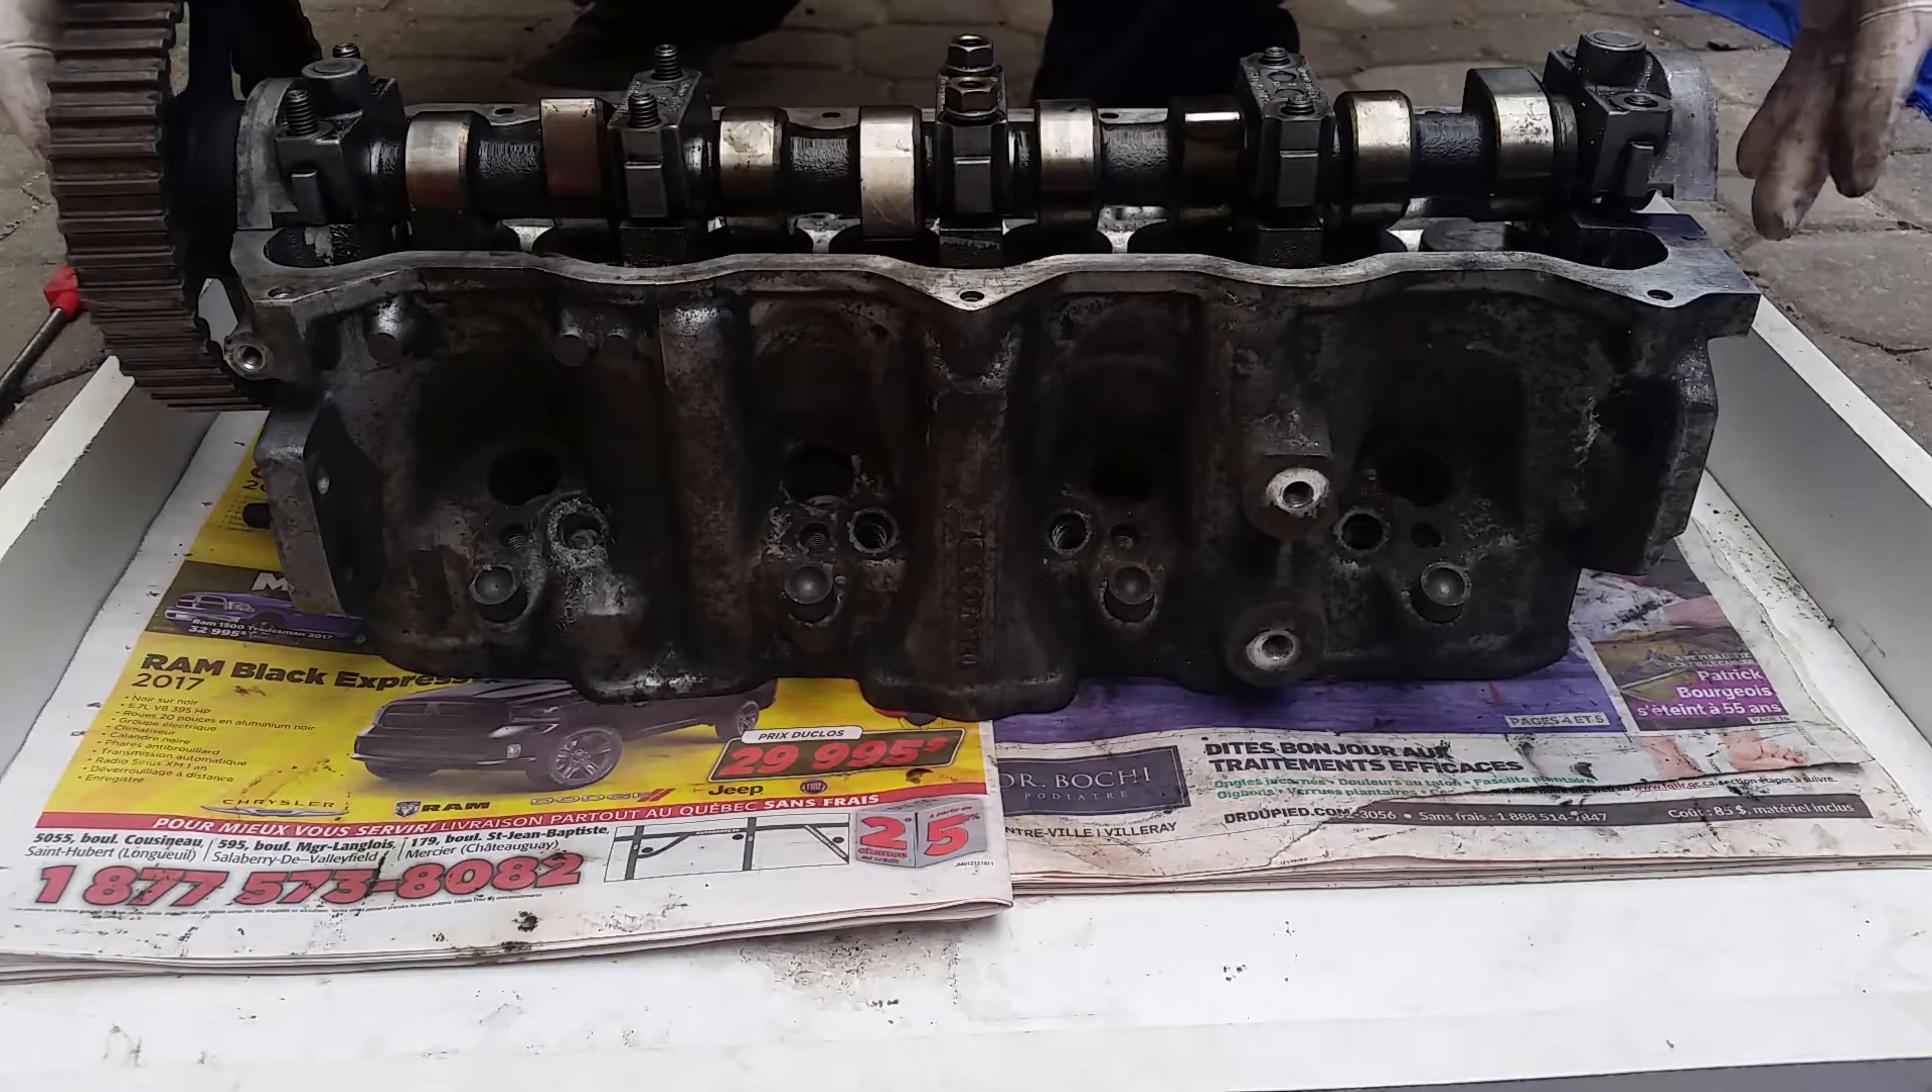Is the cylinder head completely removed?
Yes.